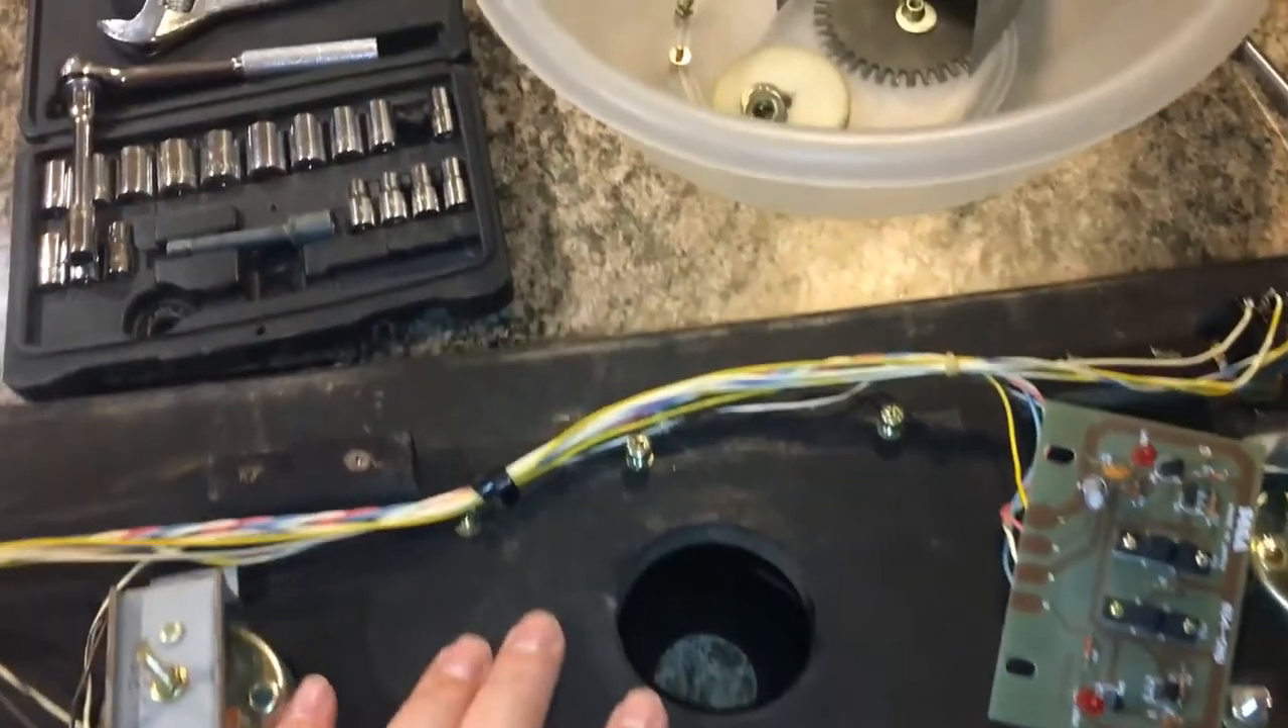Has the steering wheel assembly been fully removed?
Yes.